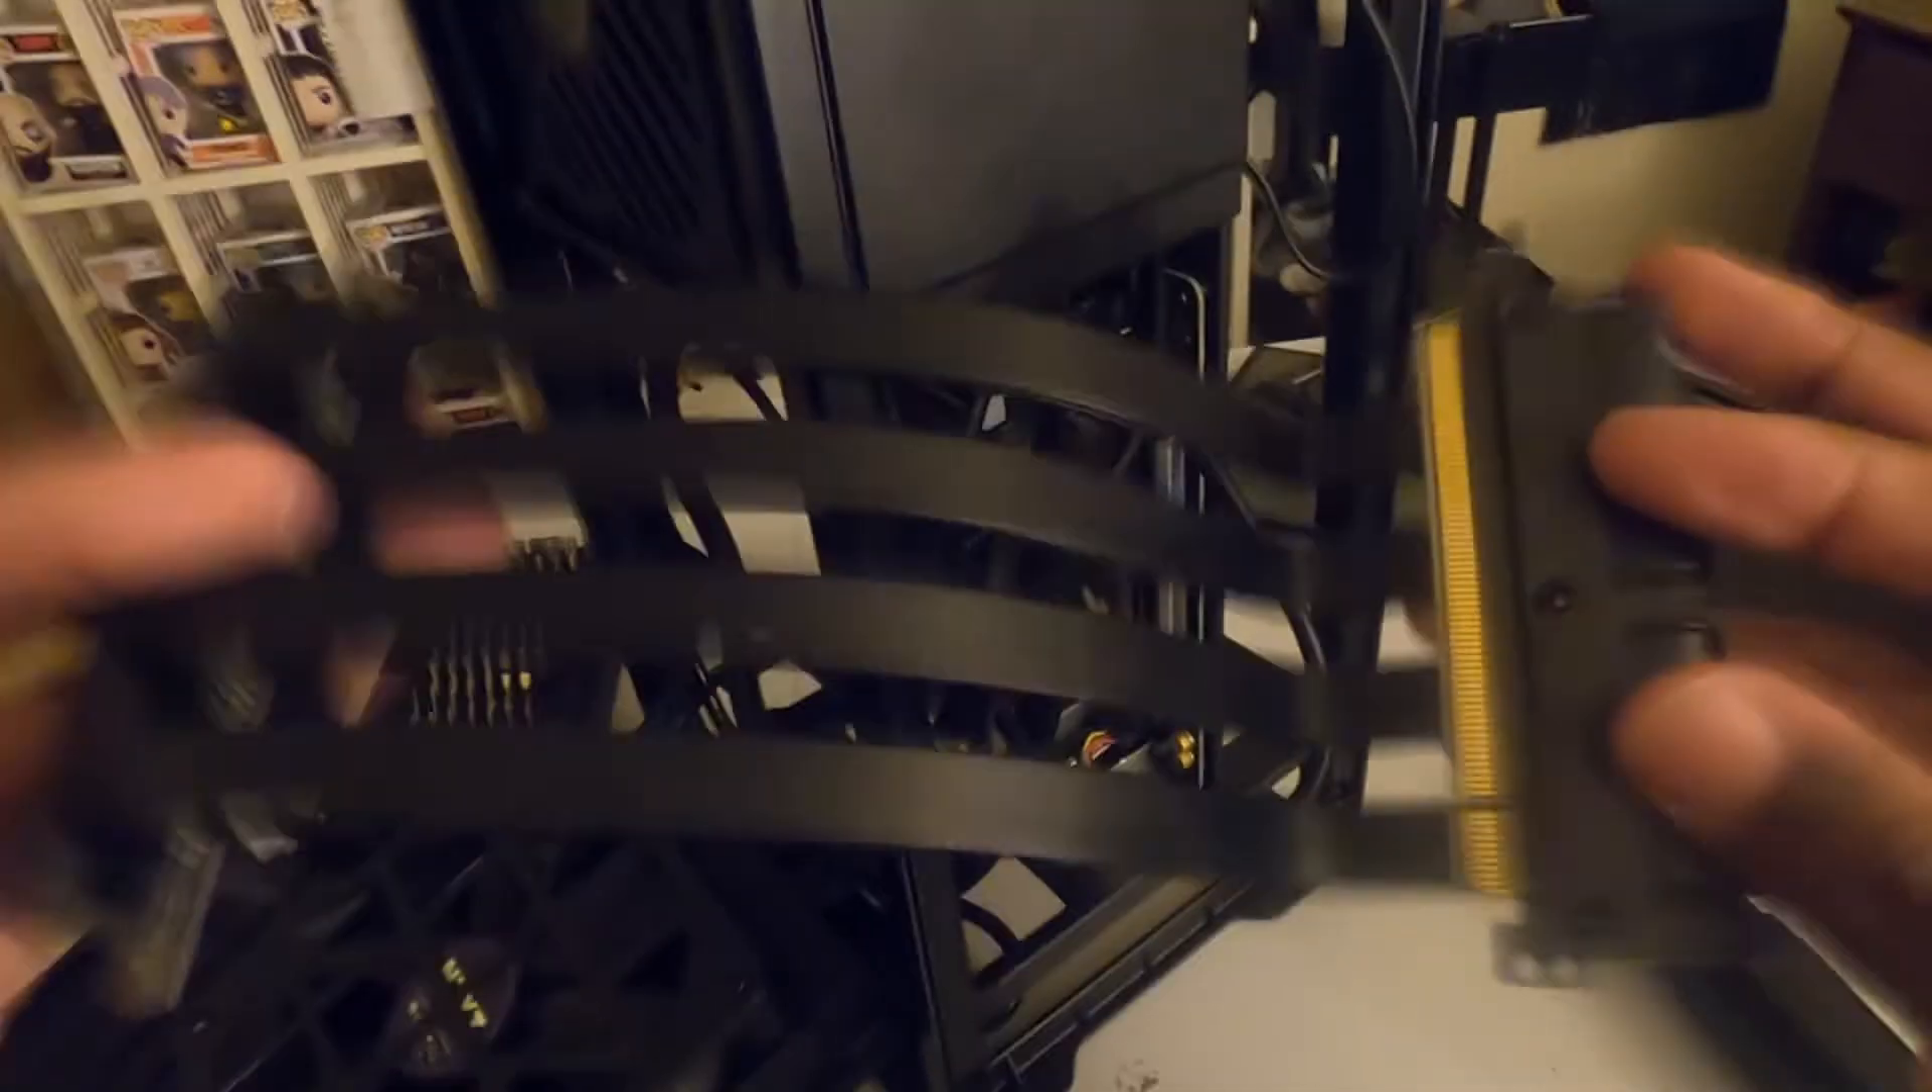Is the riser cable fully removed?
Yes.